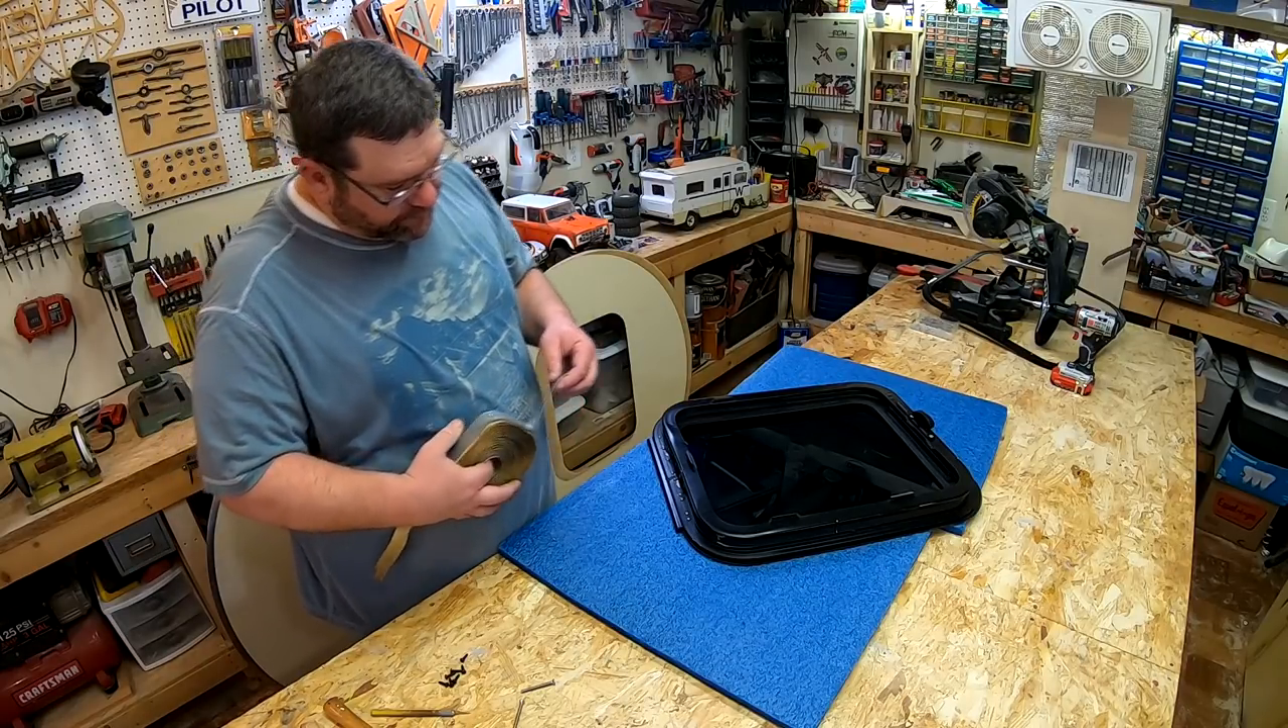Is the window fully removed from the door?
Yes.